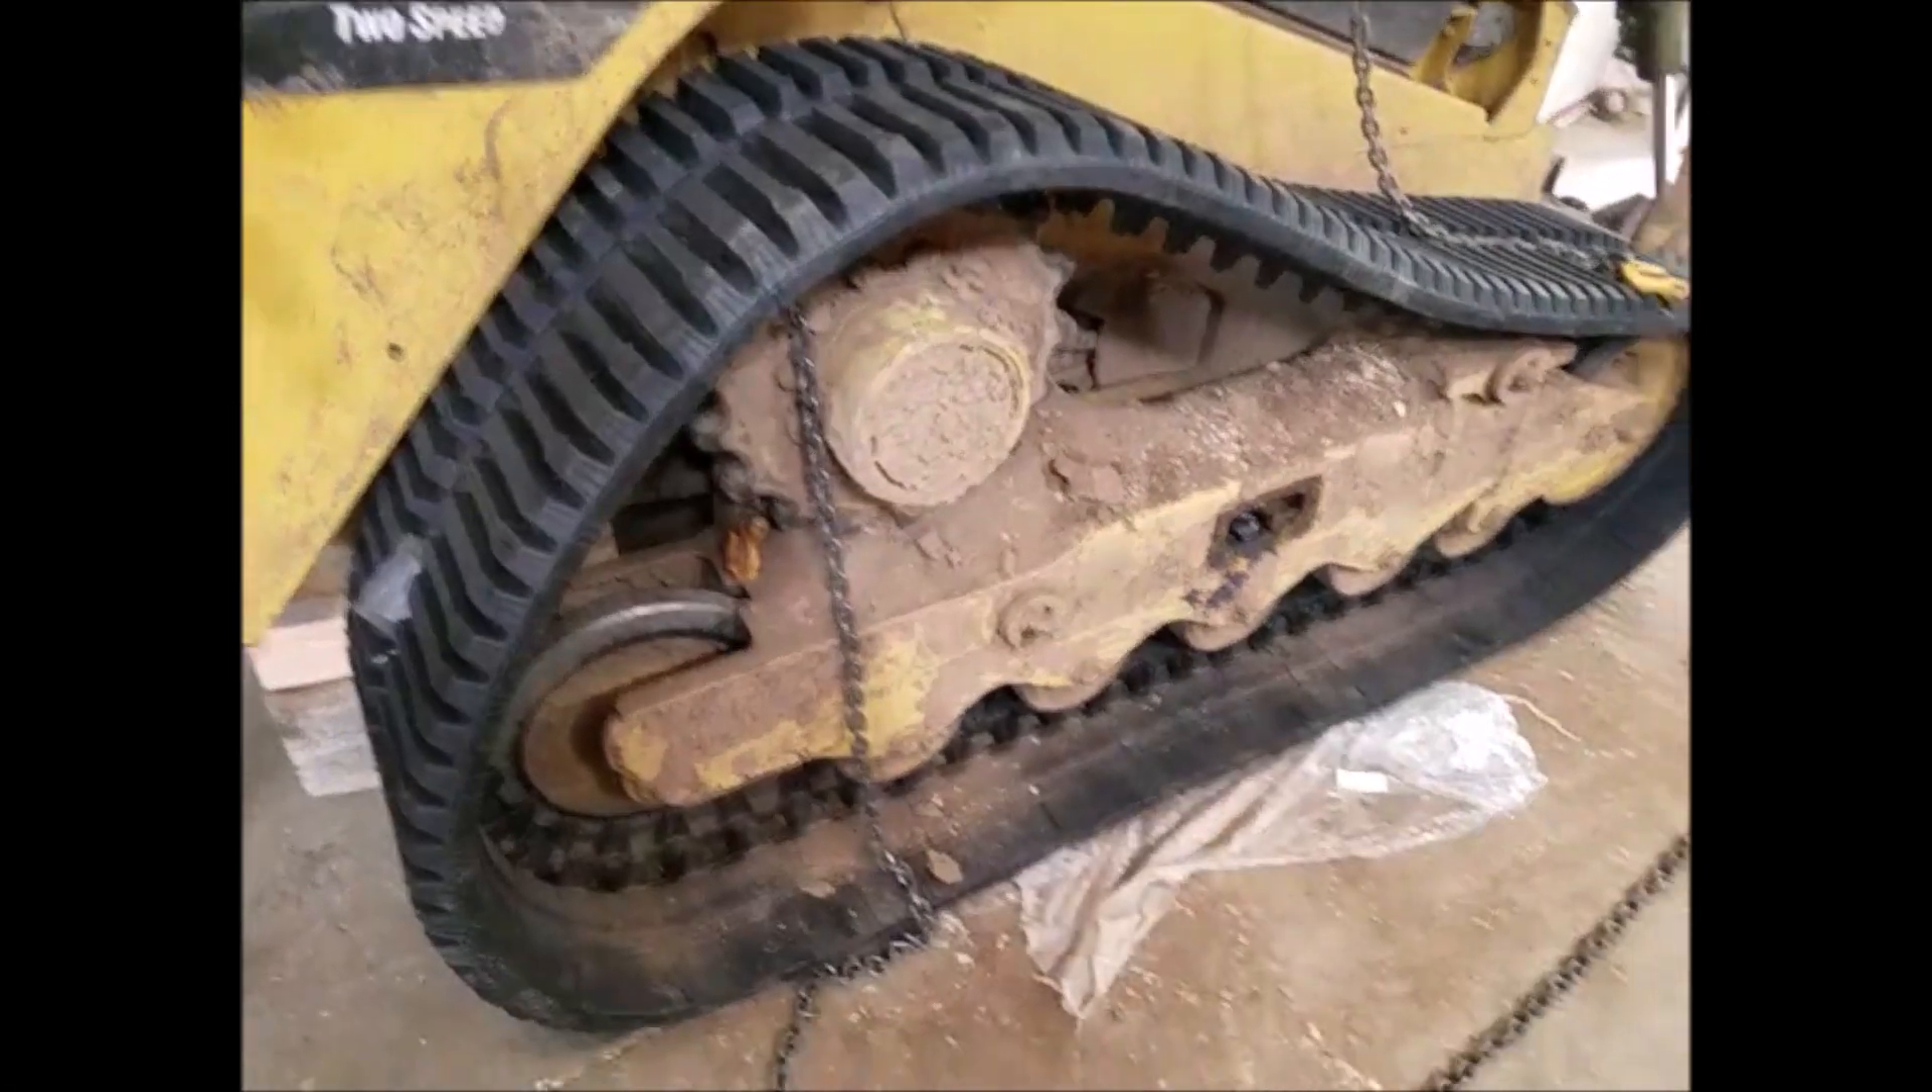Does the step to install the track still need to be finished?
Yes.